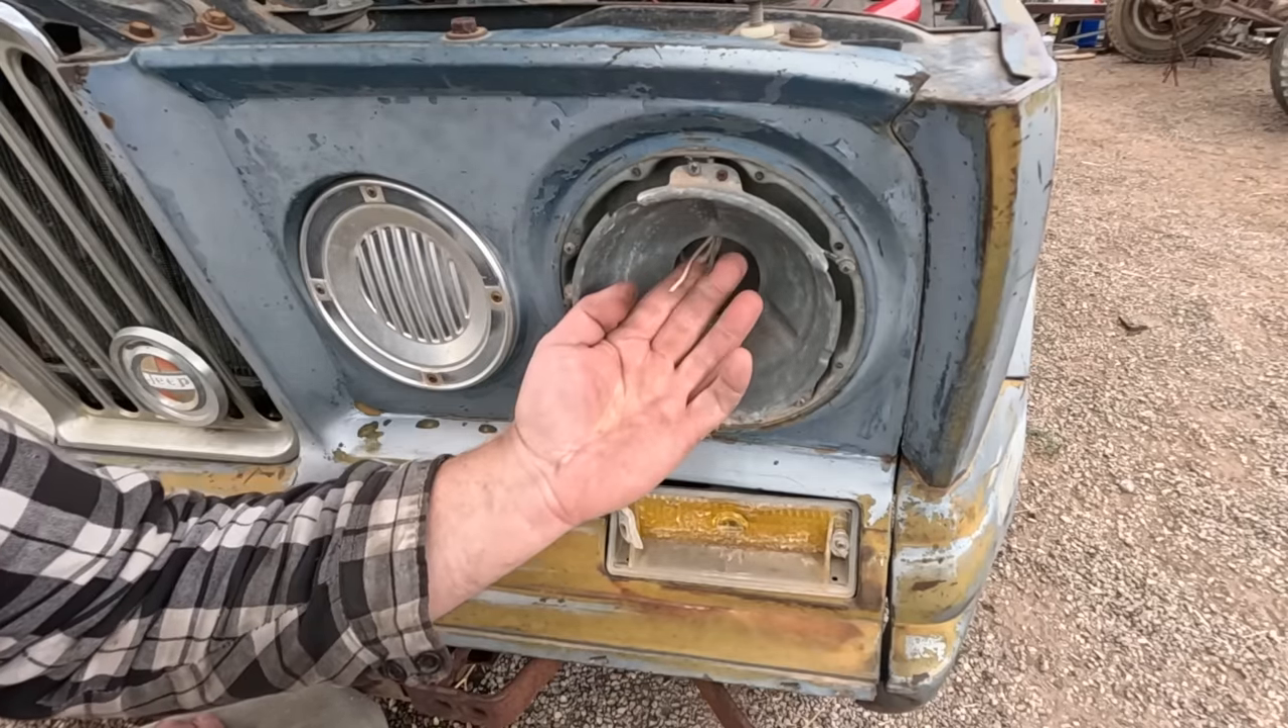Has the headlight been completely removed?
Yes.